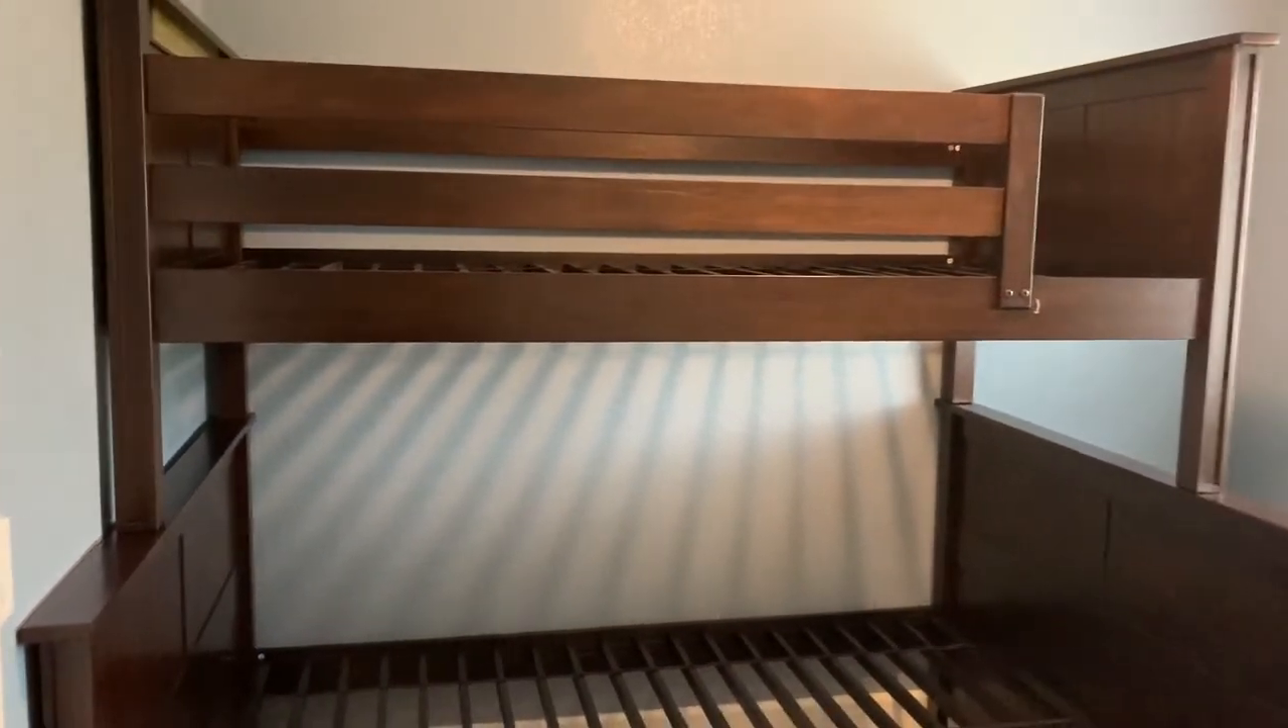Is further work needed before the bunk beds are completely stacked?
No.